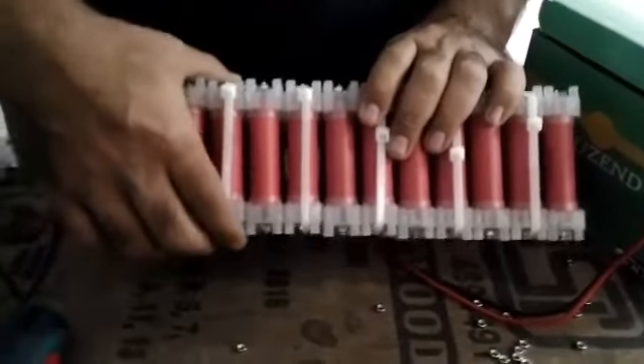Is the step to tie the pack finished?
Yes.